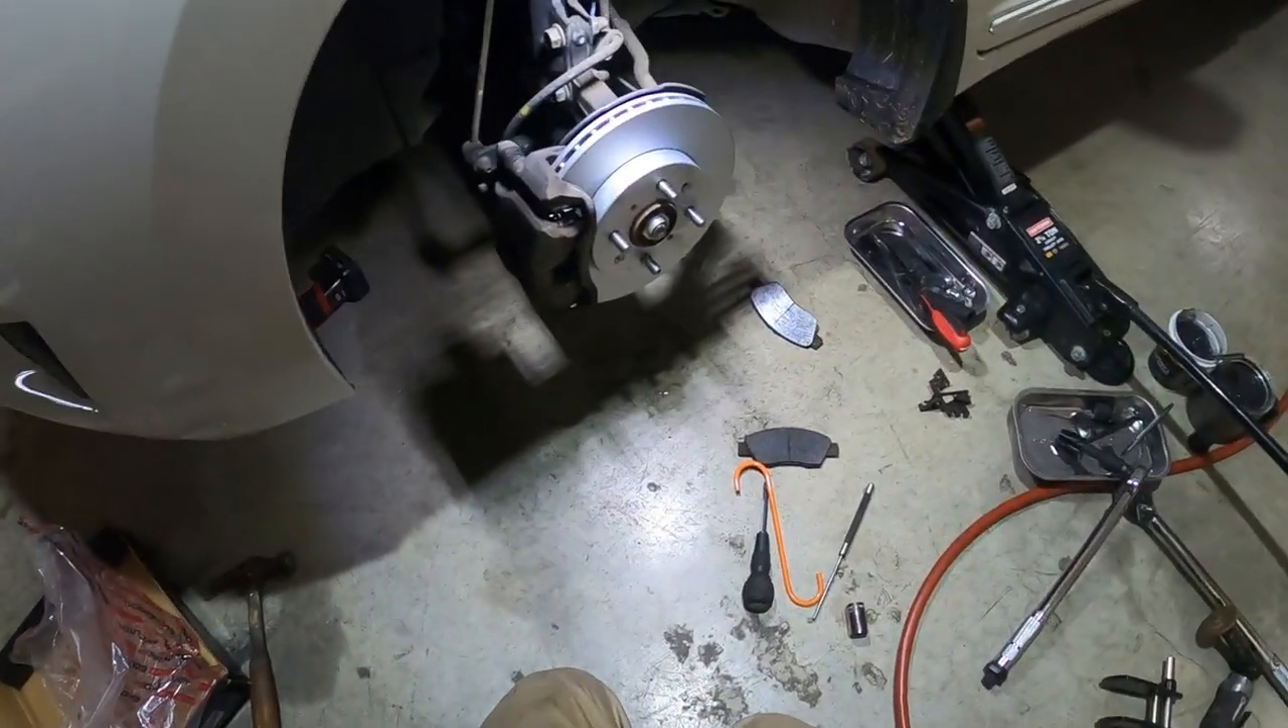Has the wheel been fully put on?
No.